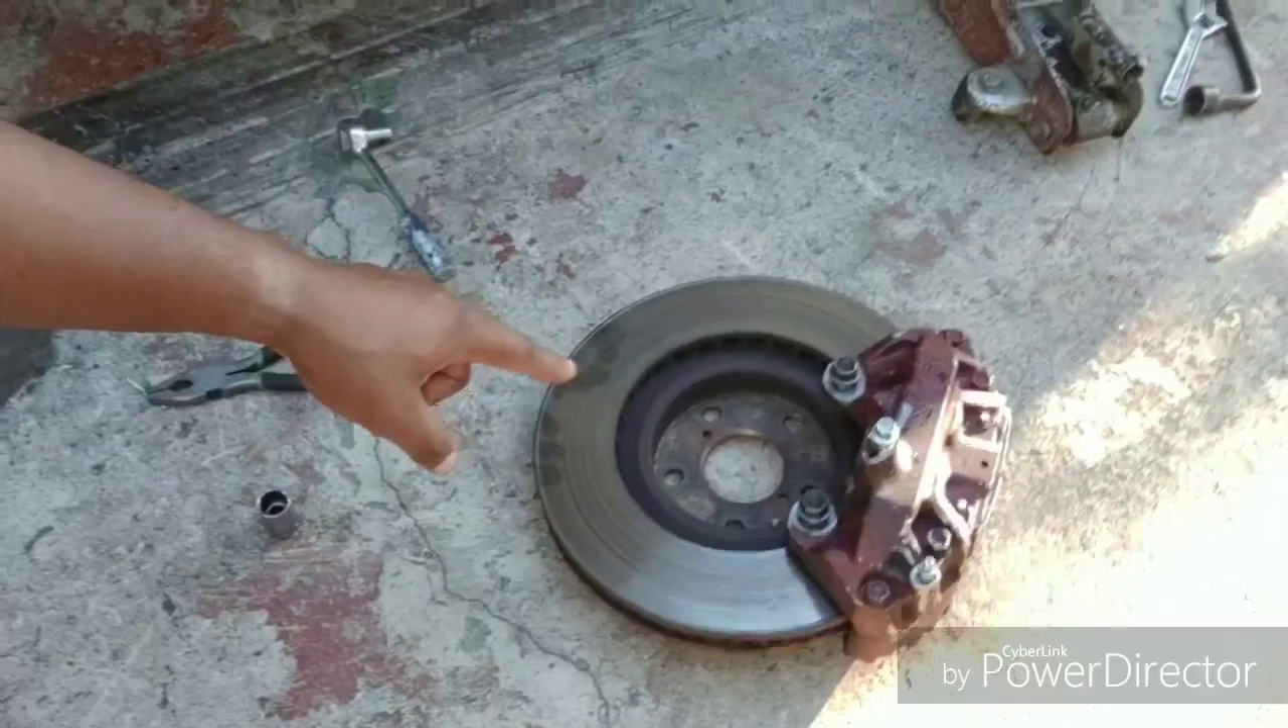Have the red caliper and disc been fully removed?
Yes.